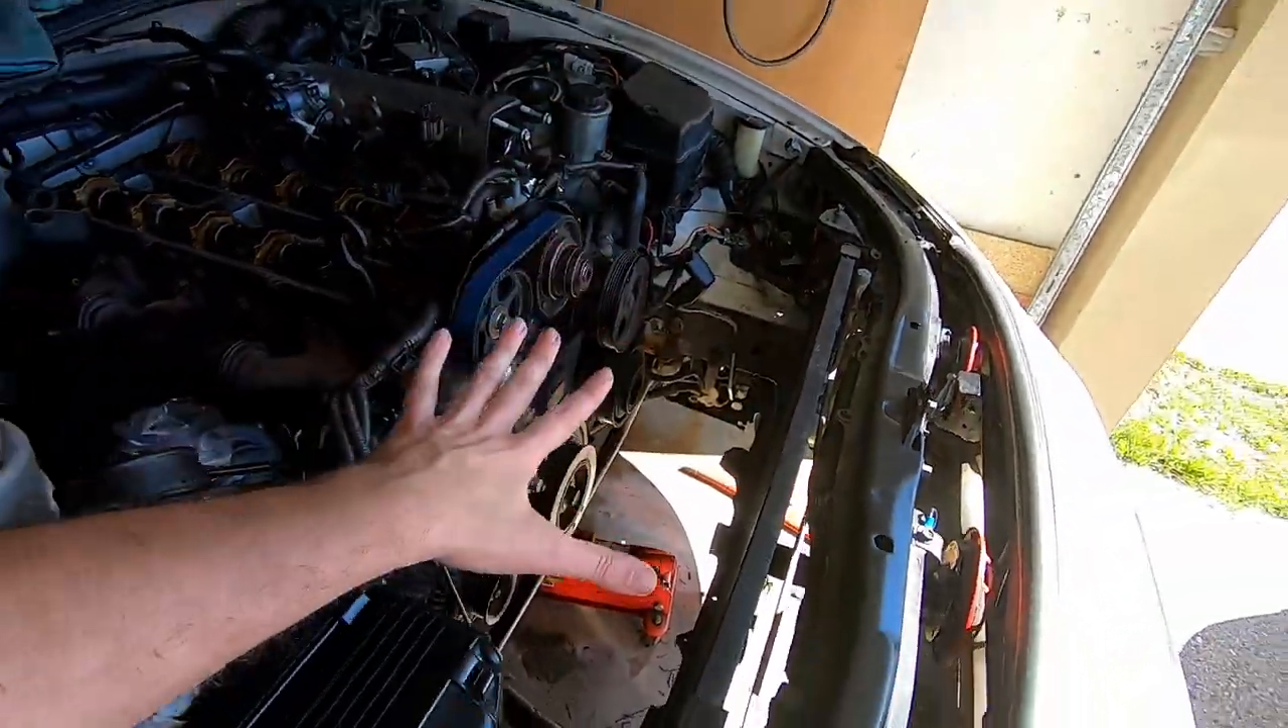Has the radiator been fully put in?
No.